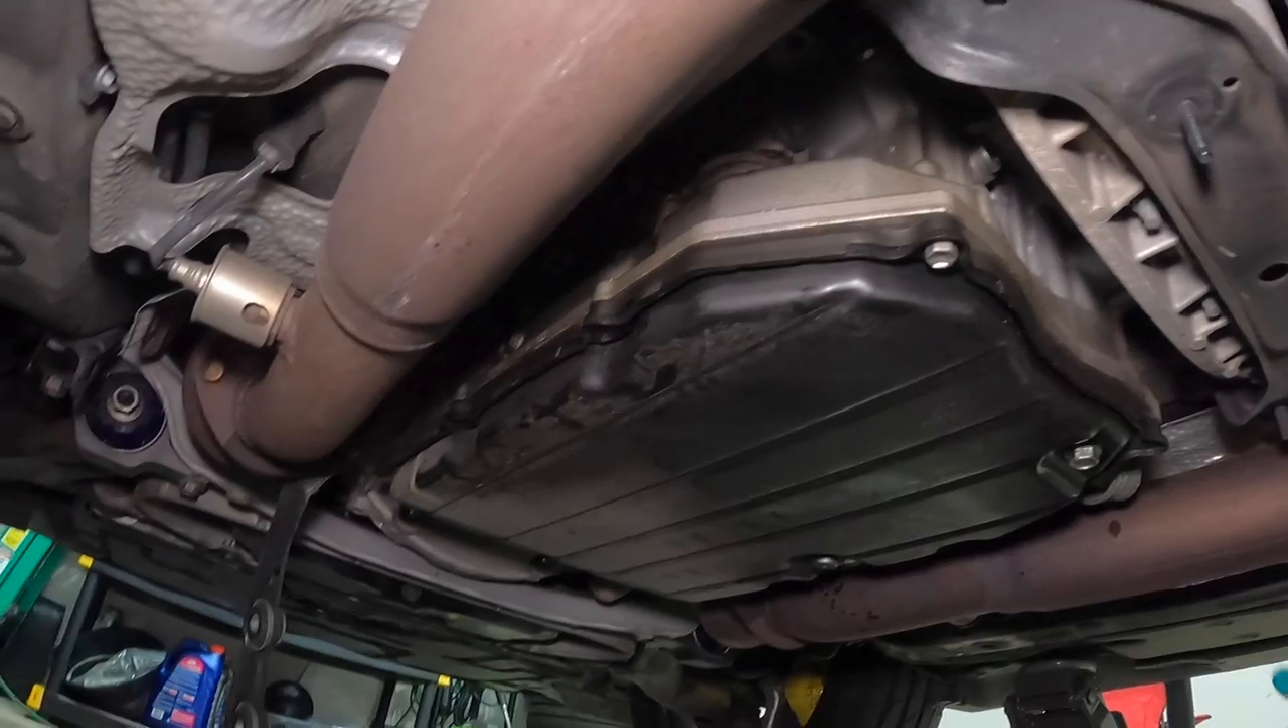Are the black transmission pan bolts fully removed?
No.